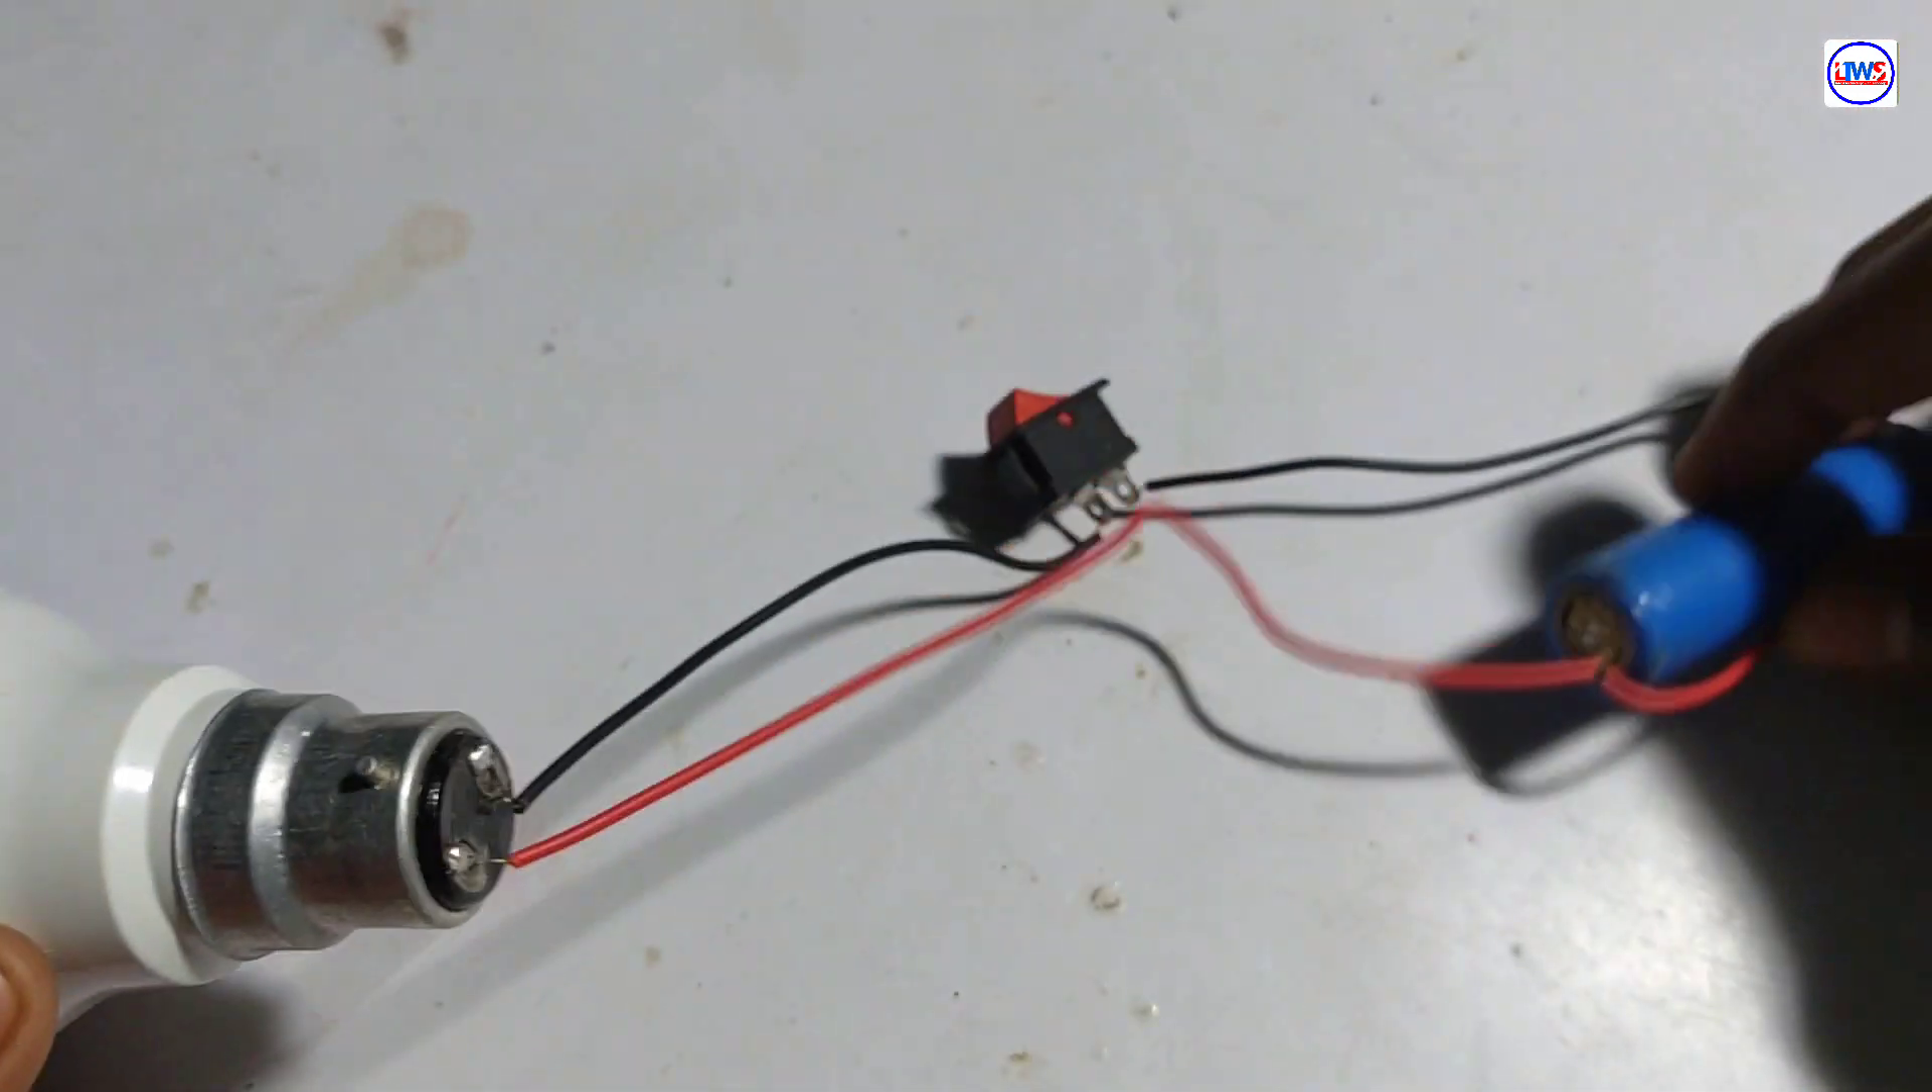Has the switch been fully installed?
Yes.